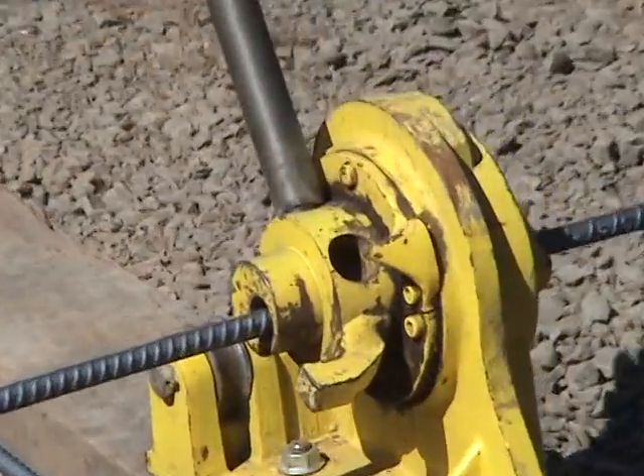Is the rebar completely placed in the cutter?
Yes.